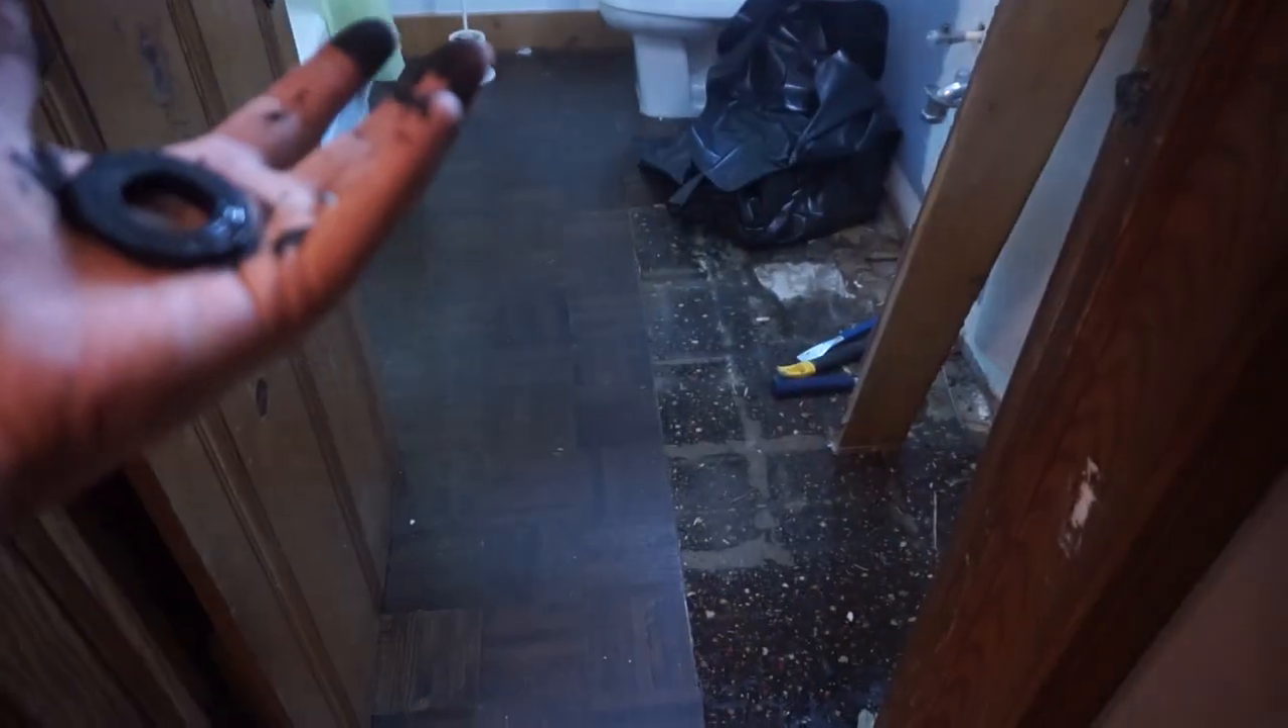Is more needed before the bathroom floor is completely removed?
Yes.